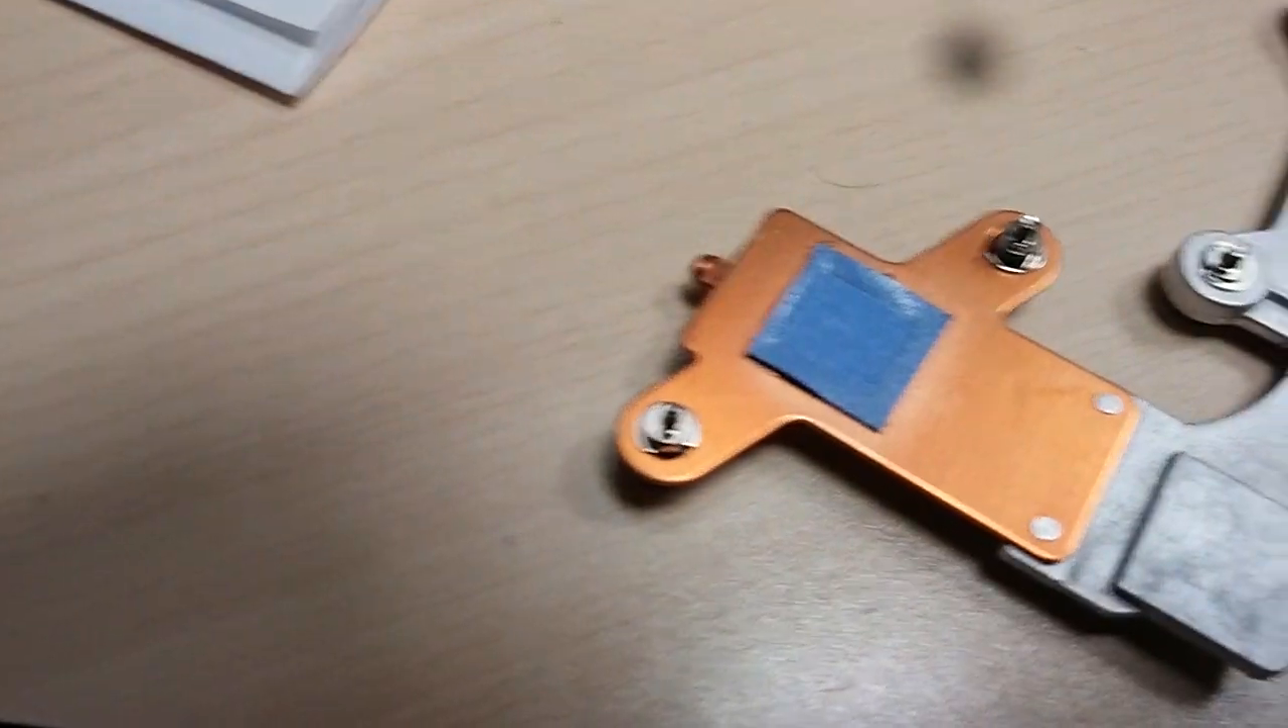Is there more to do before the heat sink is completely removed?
No.